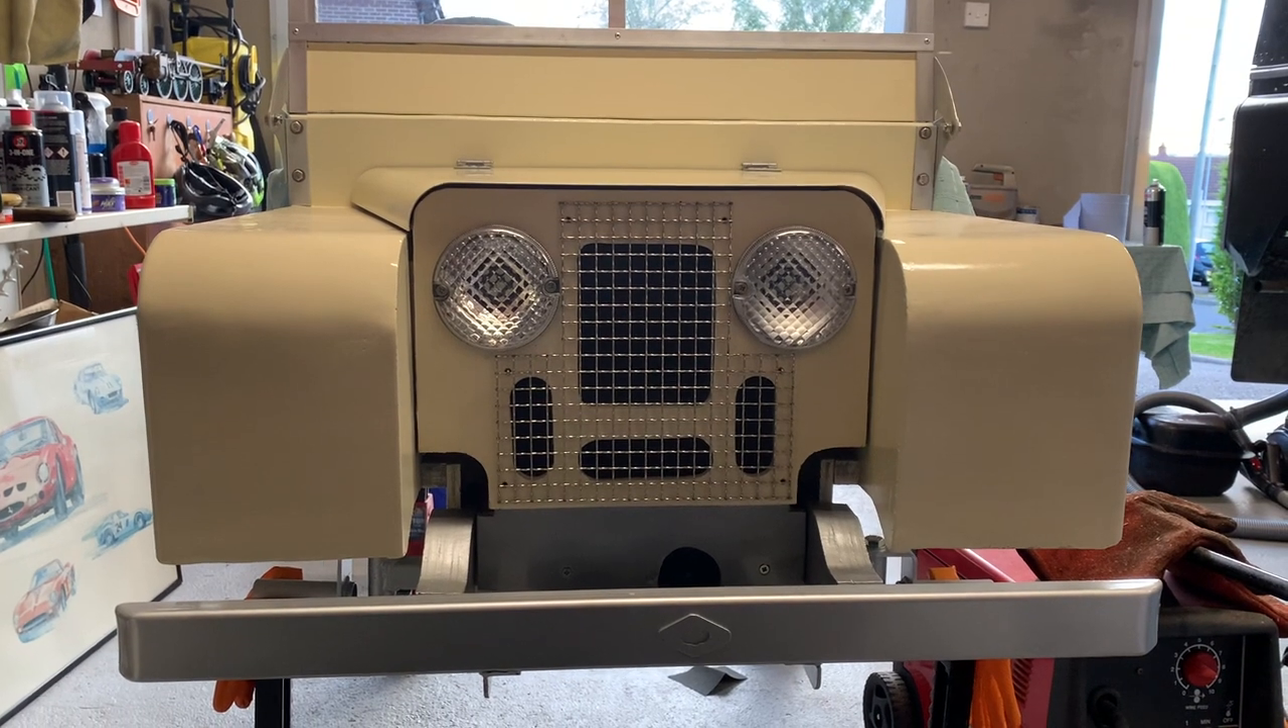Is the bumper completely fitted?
Yes.